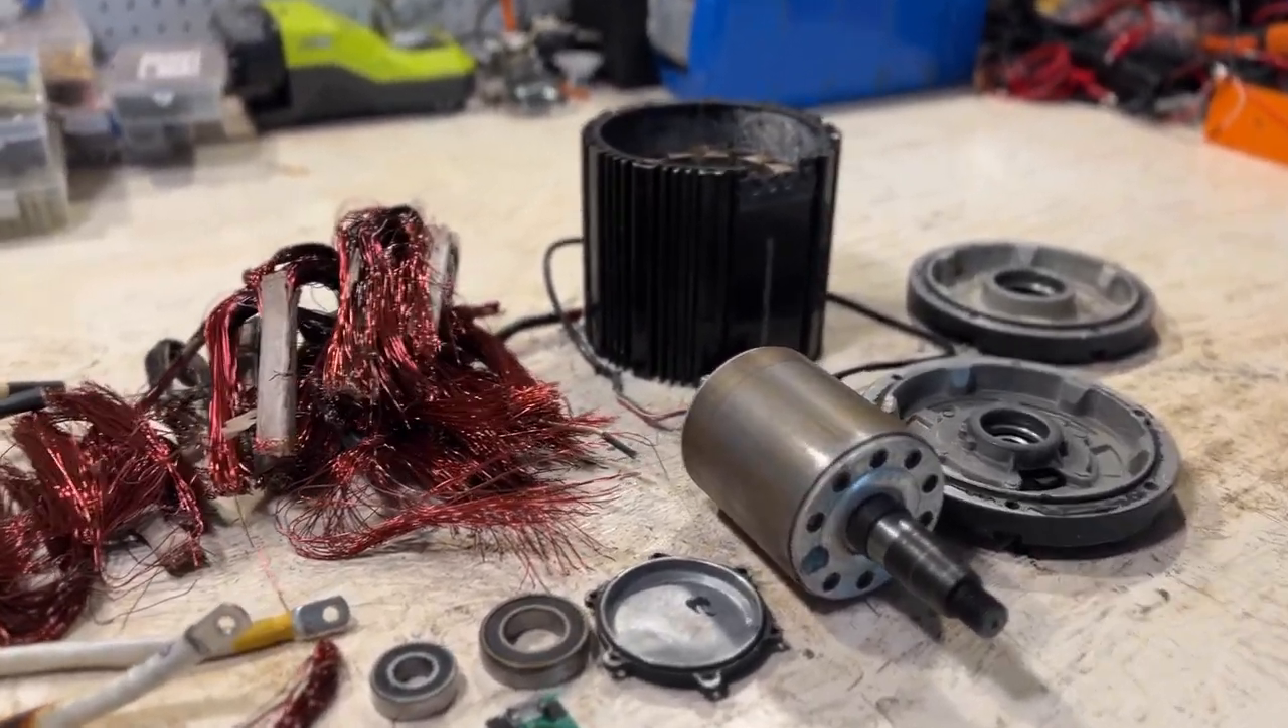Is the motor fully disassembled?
Yes.